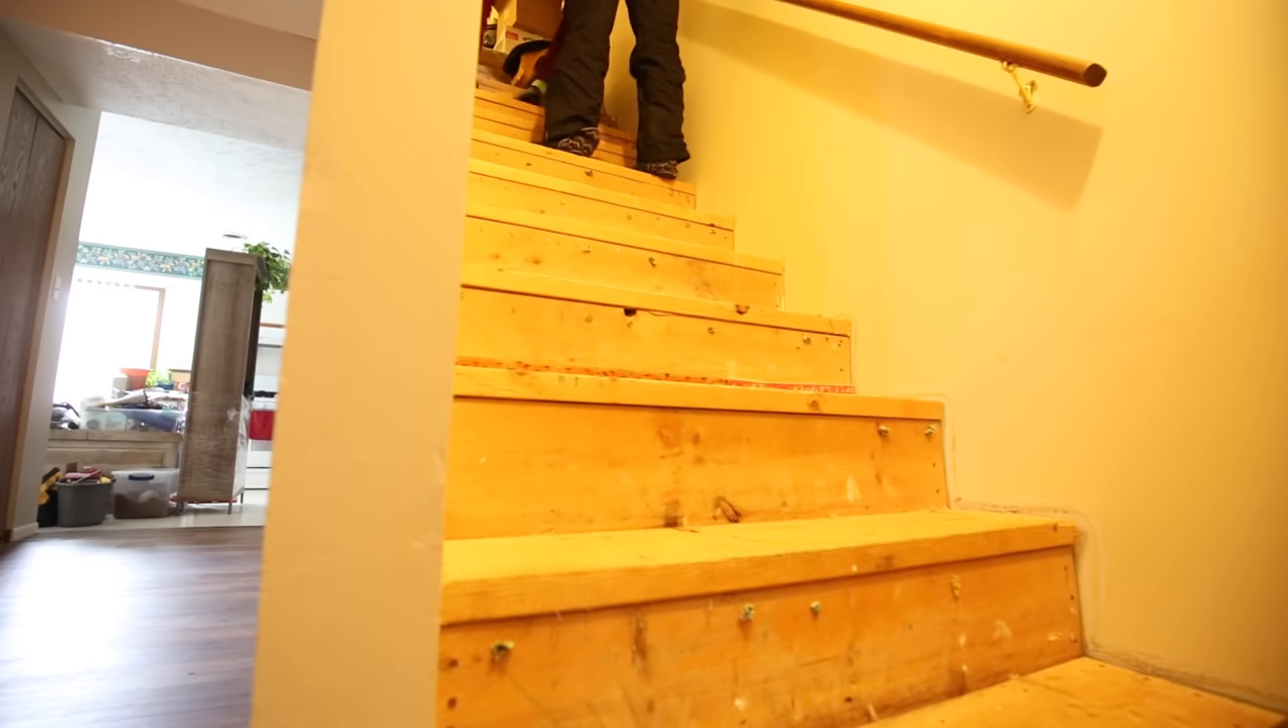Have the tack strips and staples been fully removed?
No.